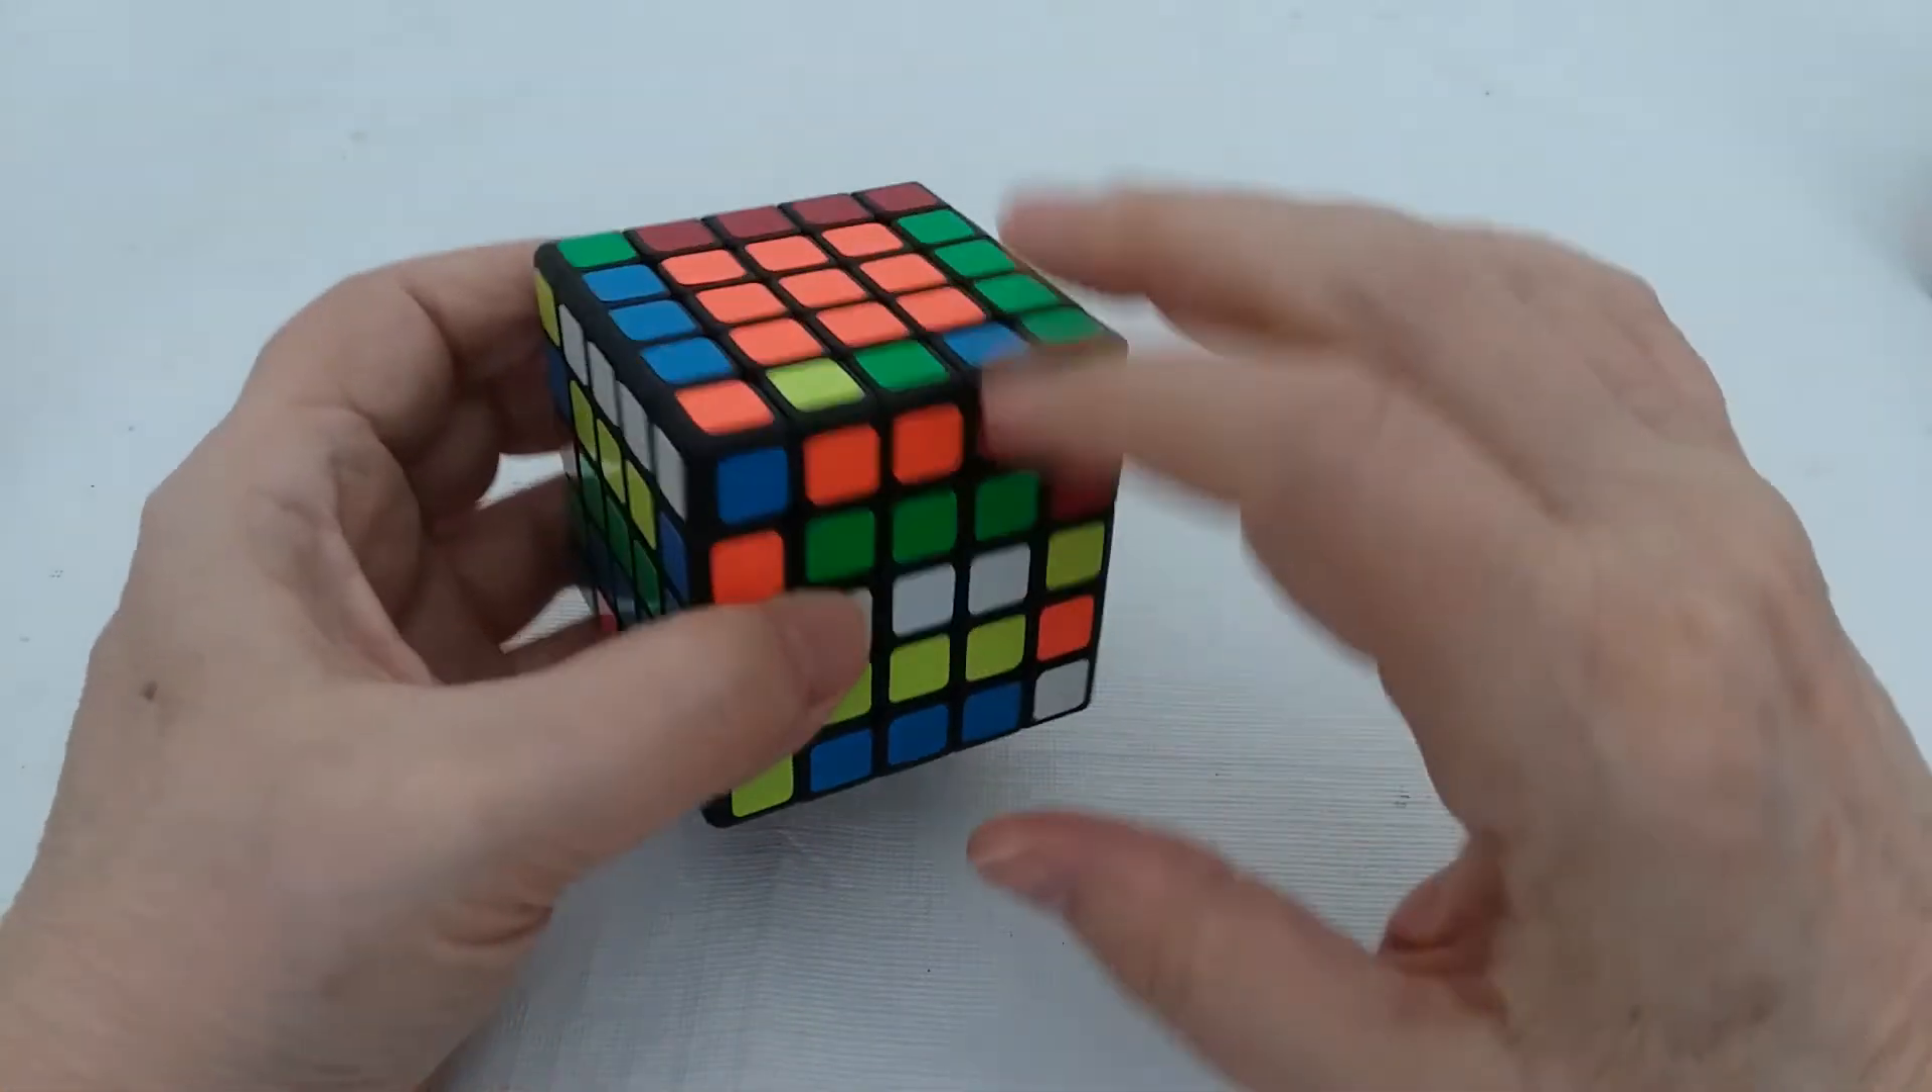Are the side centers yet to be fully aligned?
Yes.